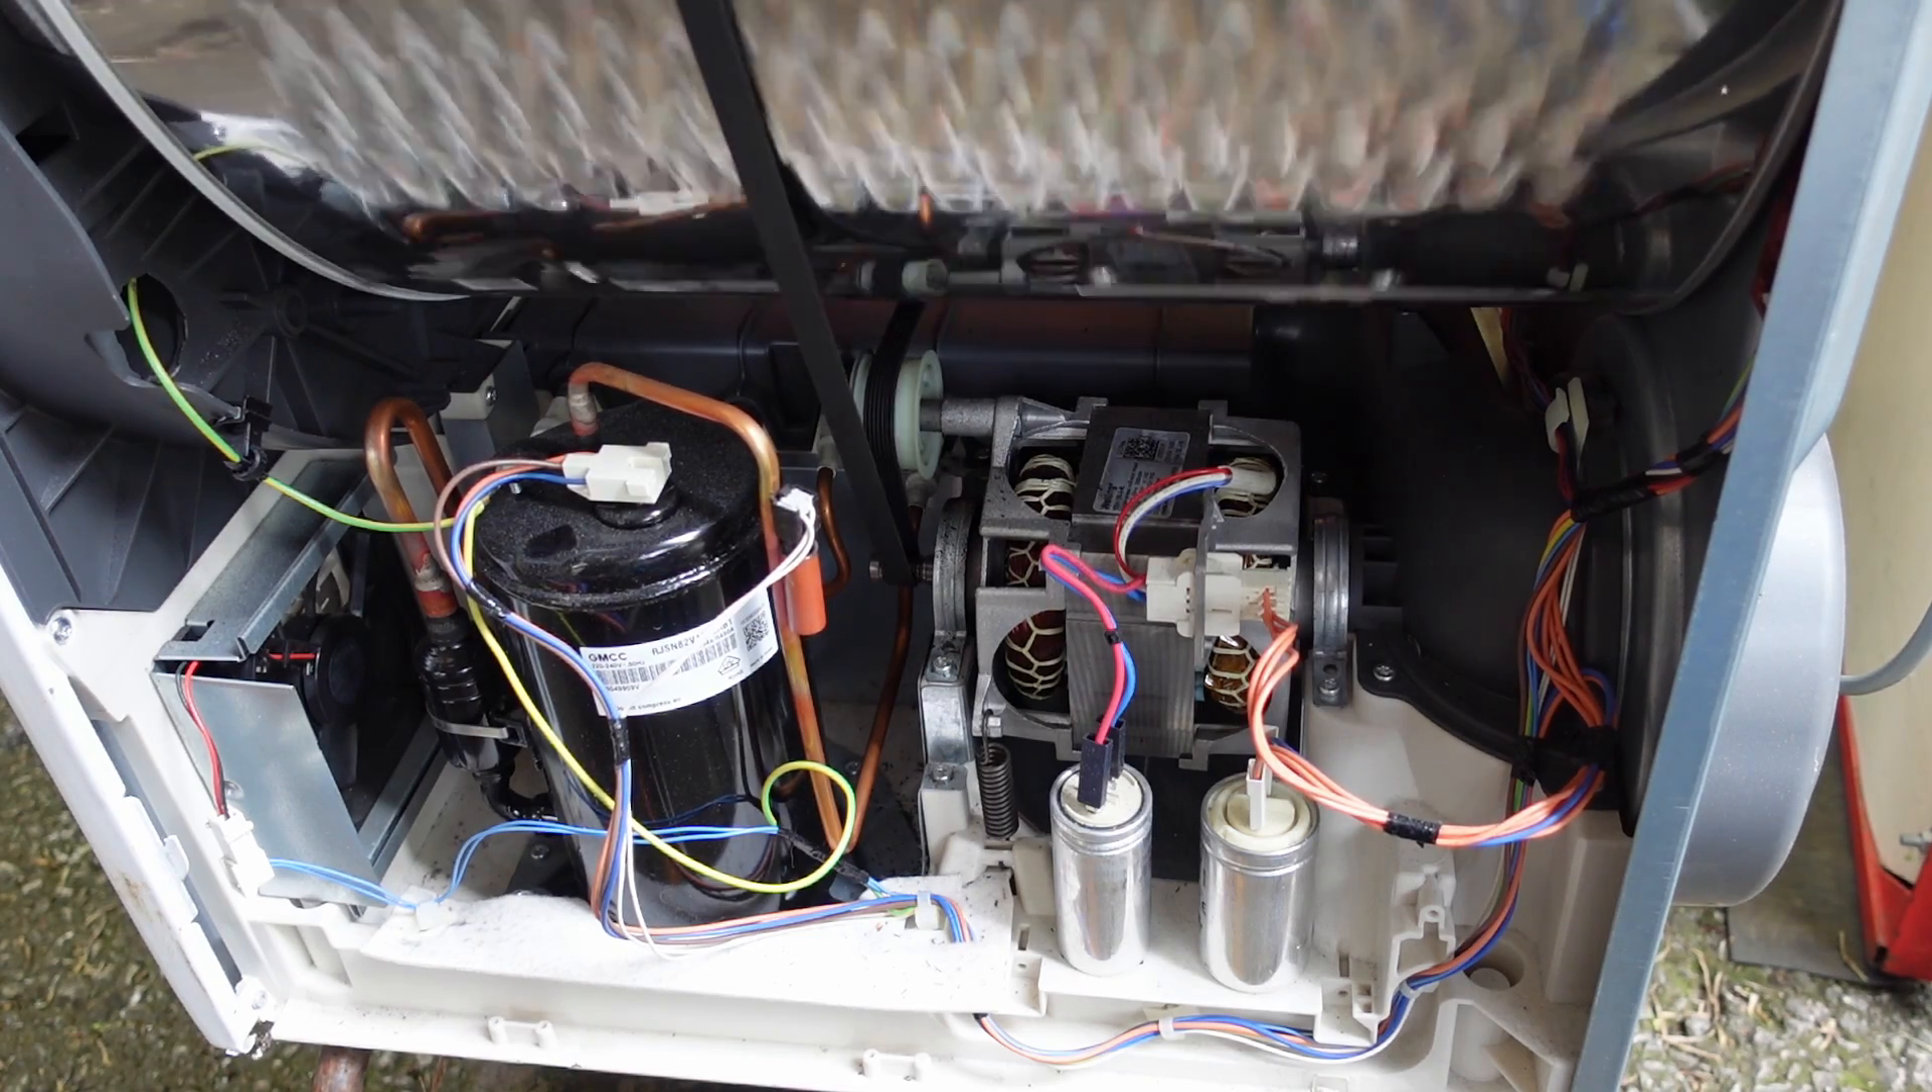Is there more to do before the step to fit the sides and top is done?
Yes.